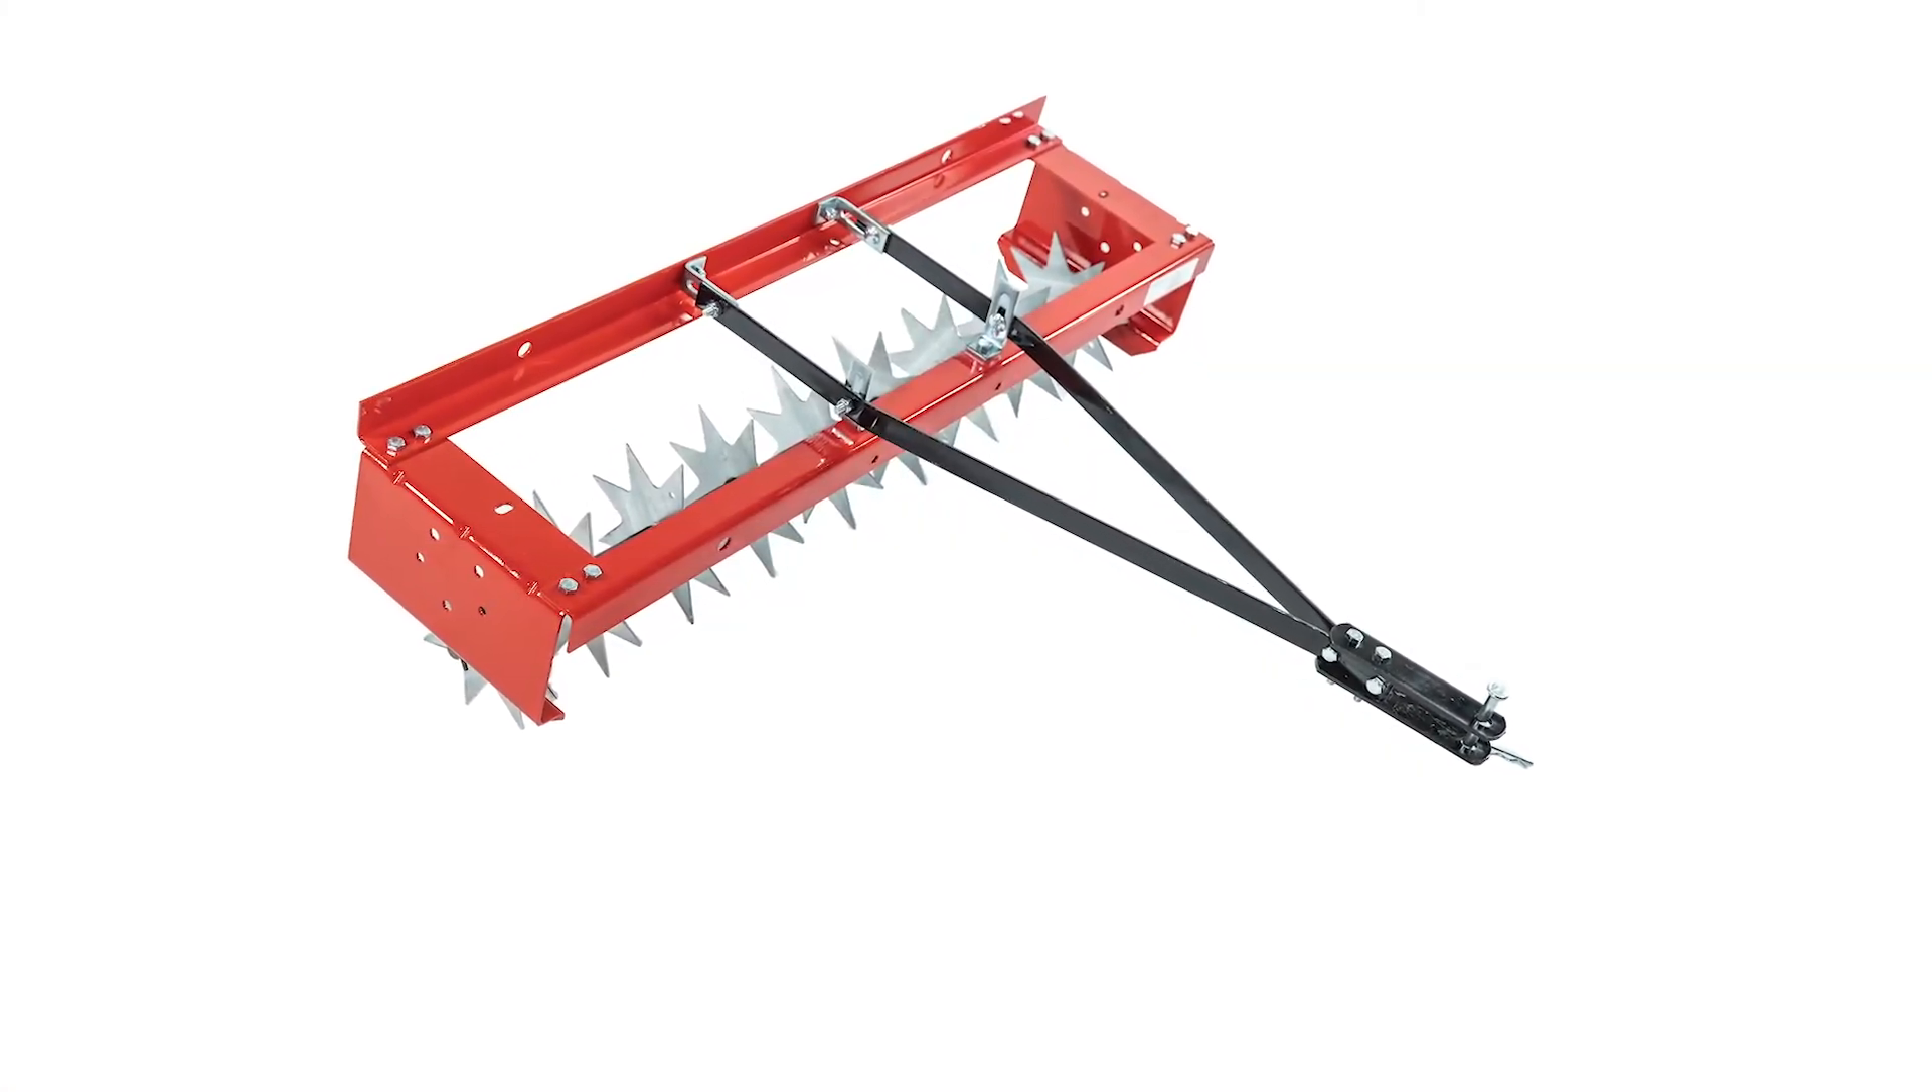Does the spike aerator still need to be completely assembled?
No.